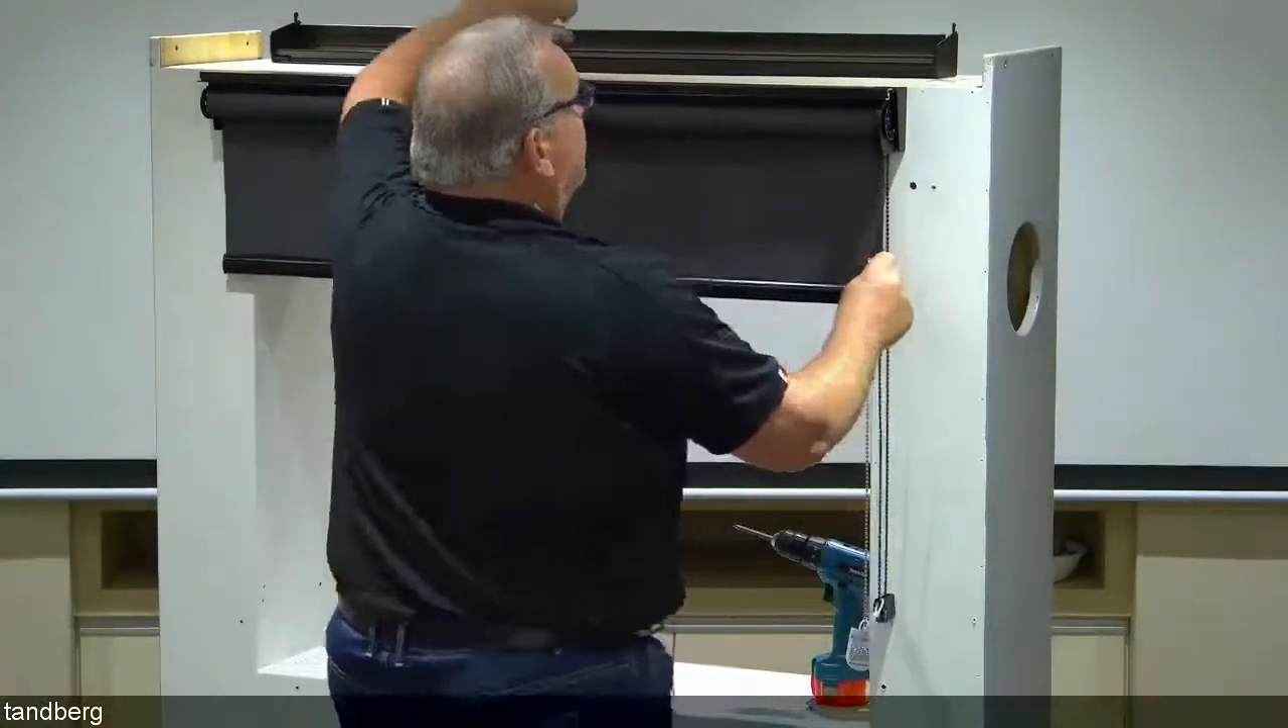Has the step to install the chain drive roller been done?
Yes.